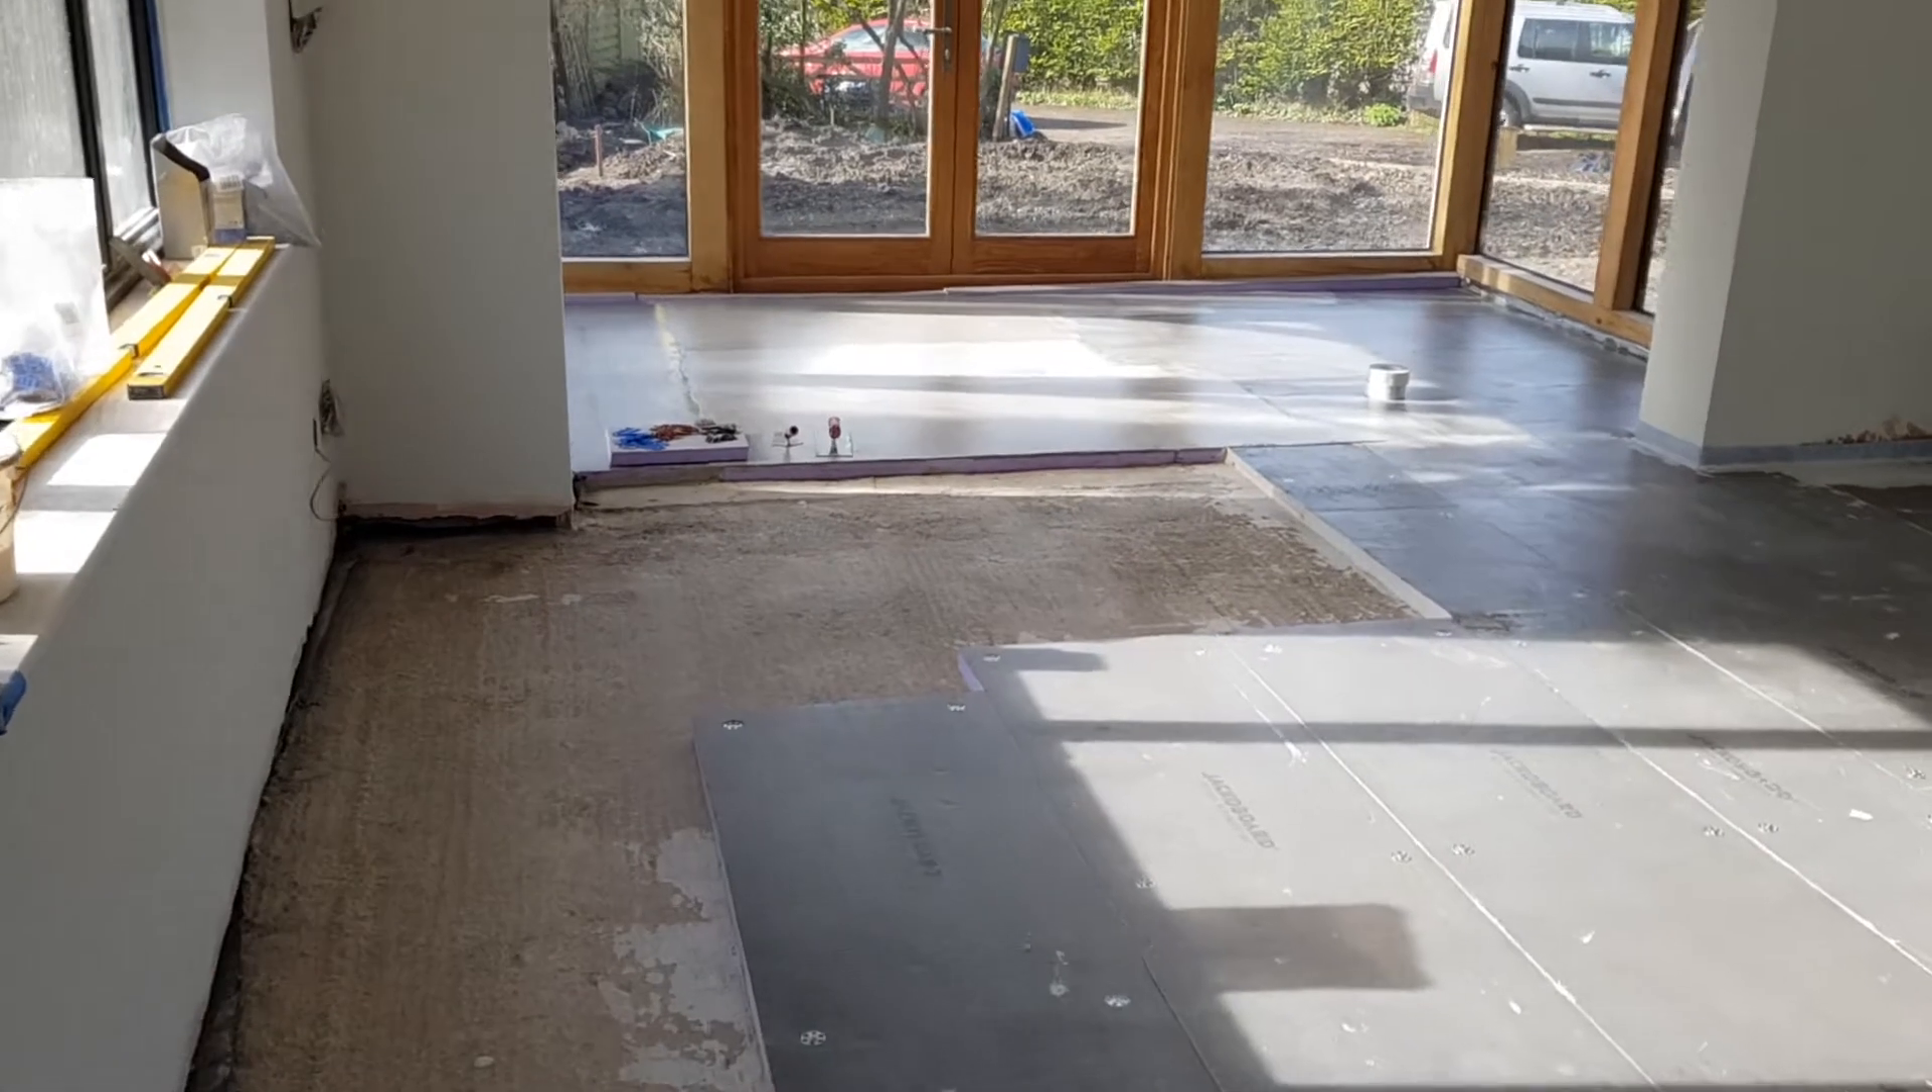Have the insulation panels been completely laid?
No.